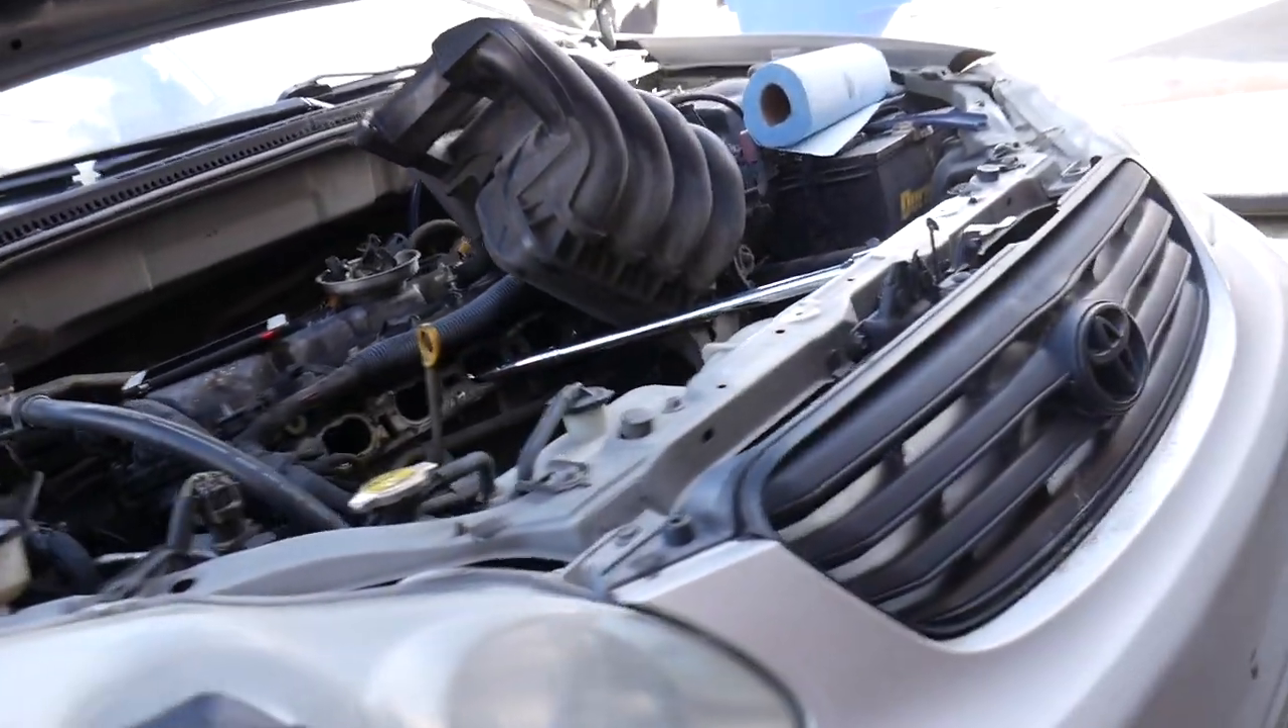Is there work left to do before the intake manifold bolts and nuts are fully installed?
Yes.